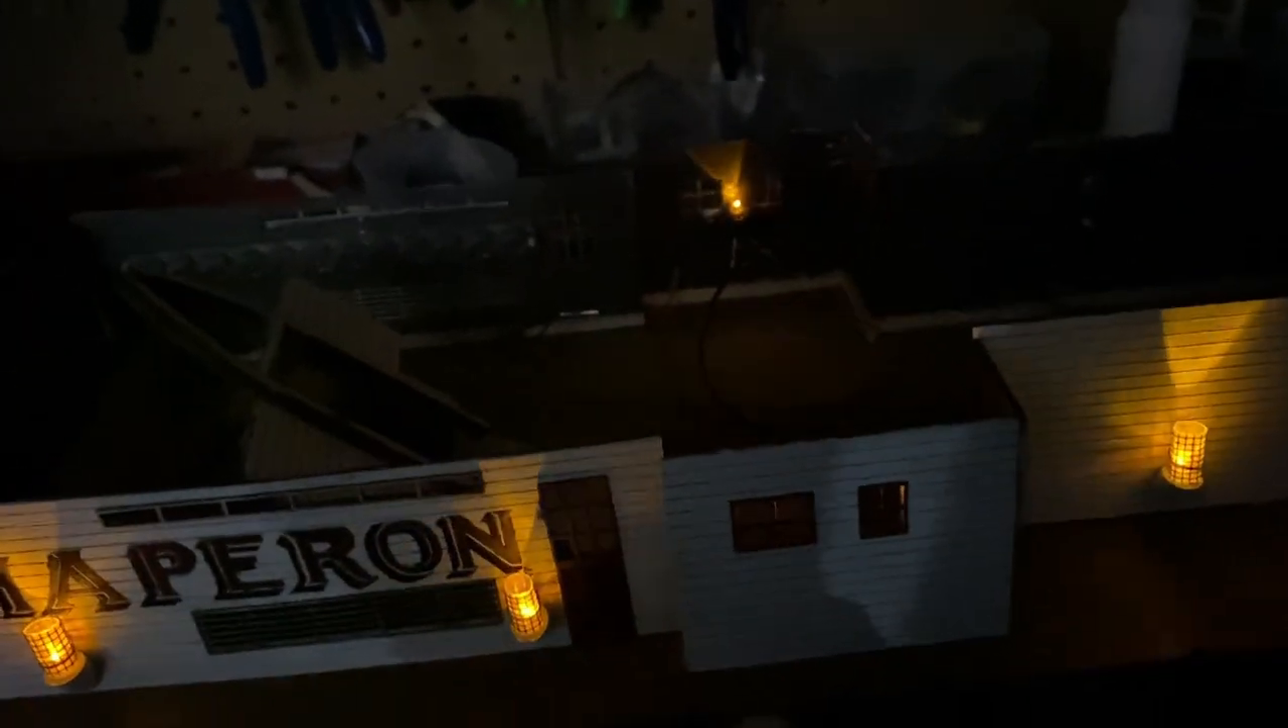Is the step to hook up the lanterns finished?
Yes.